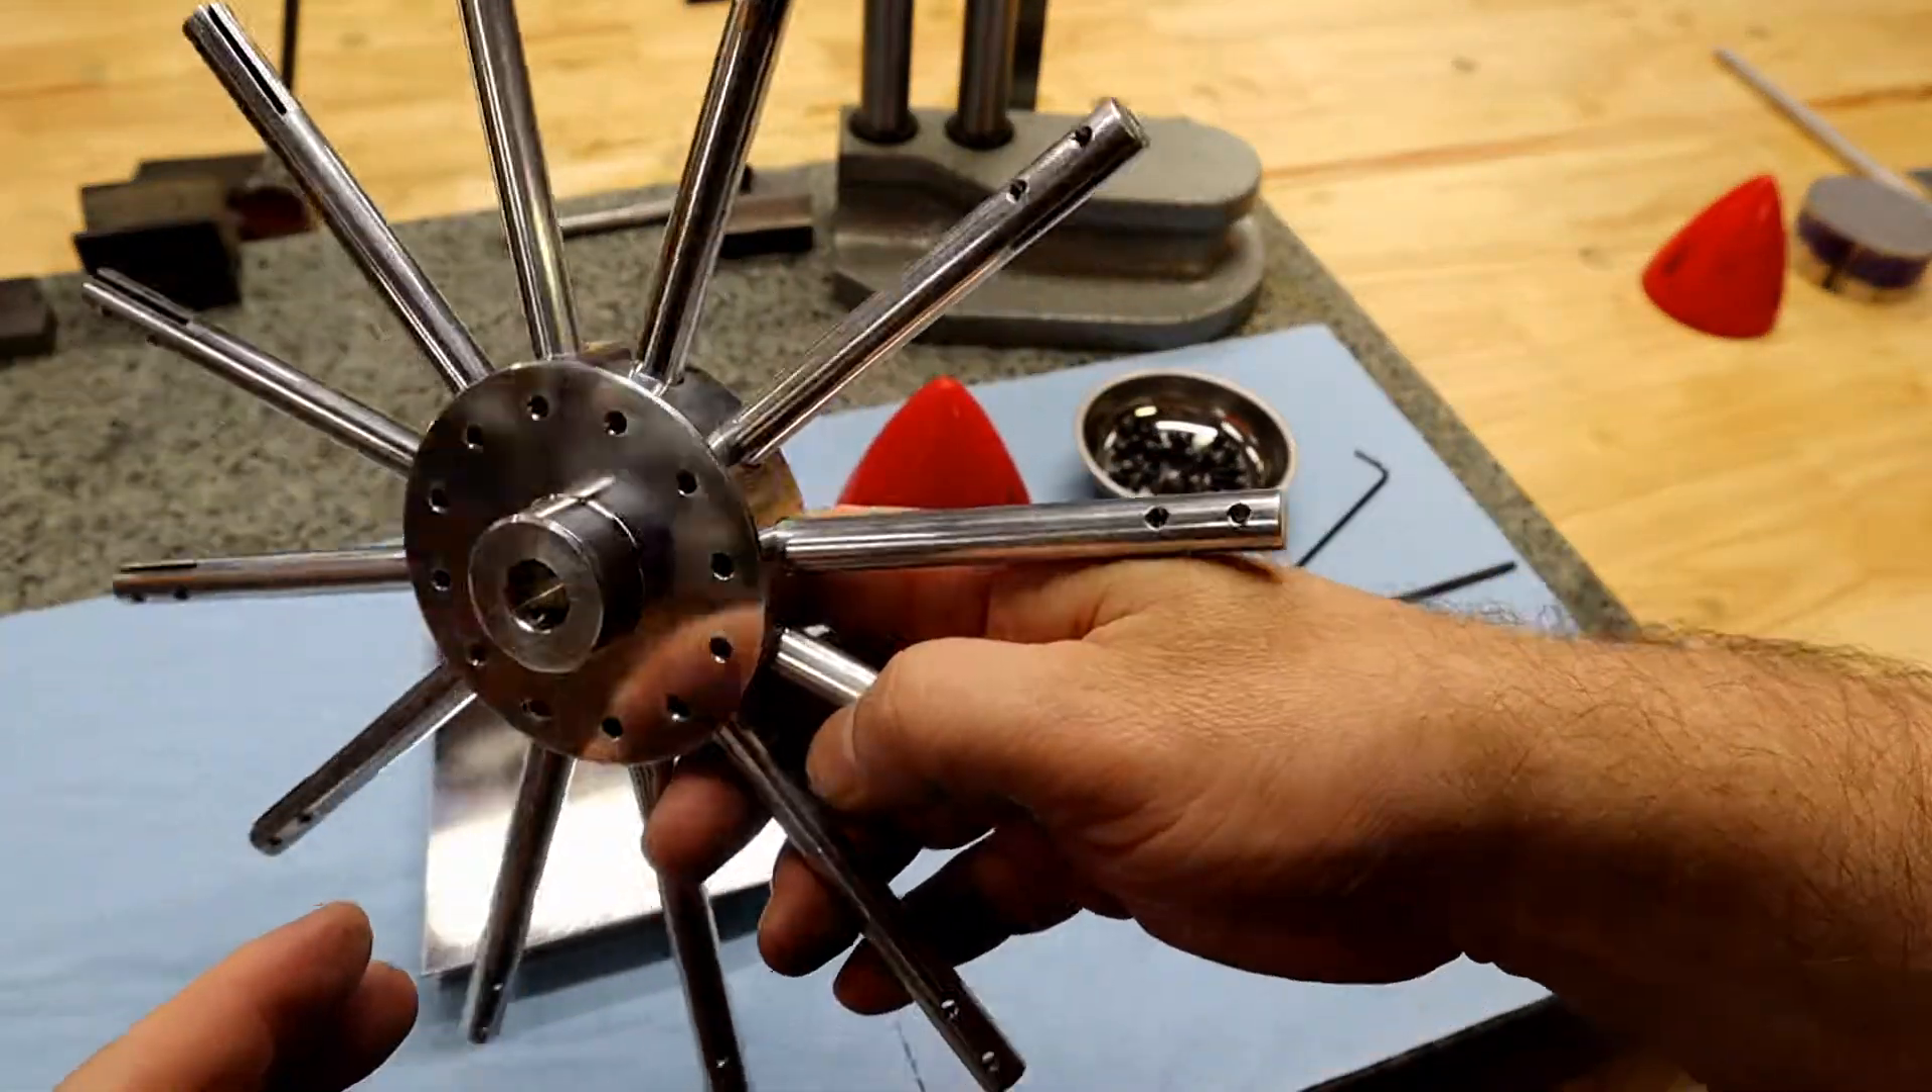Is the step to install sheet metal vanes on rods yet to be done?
Yes.